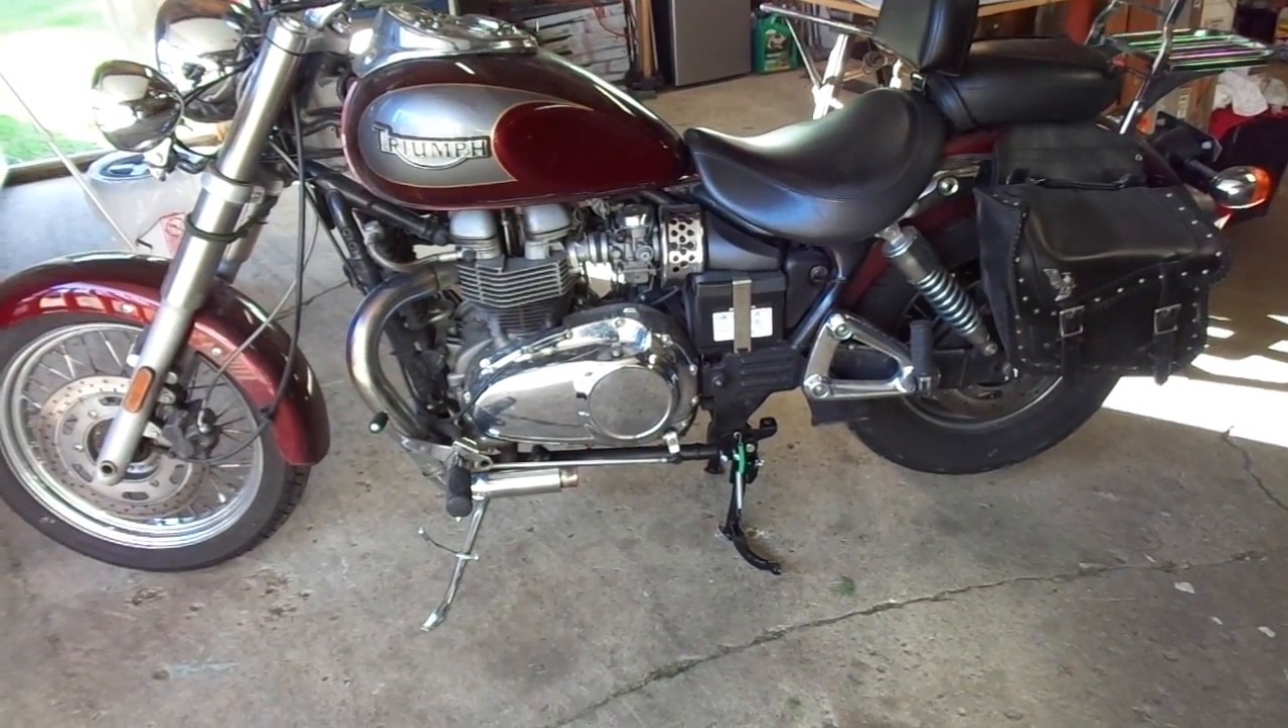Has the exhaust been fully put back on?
No.